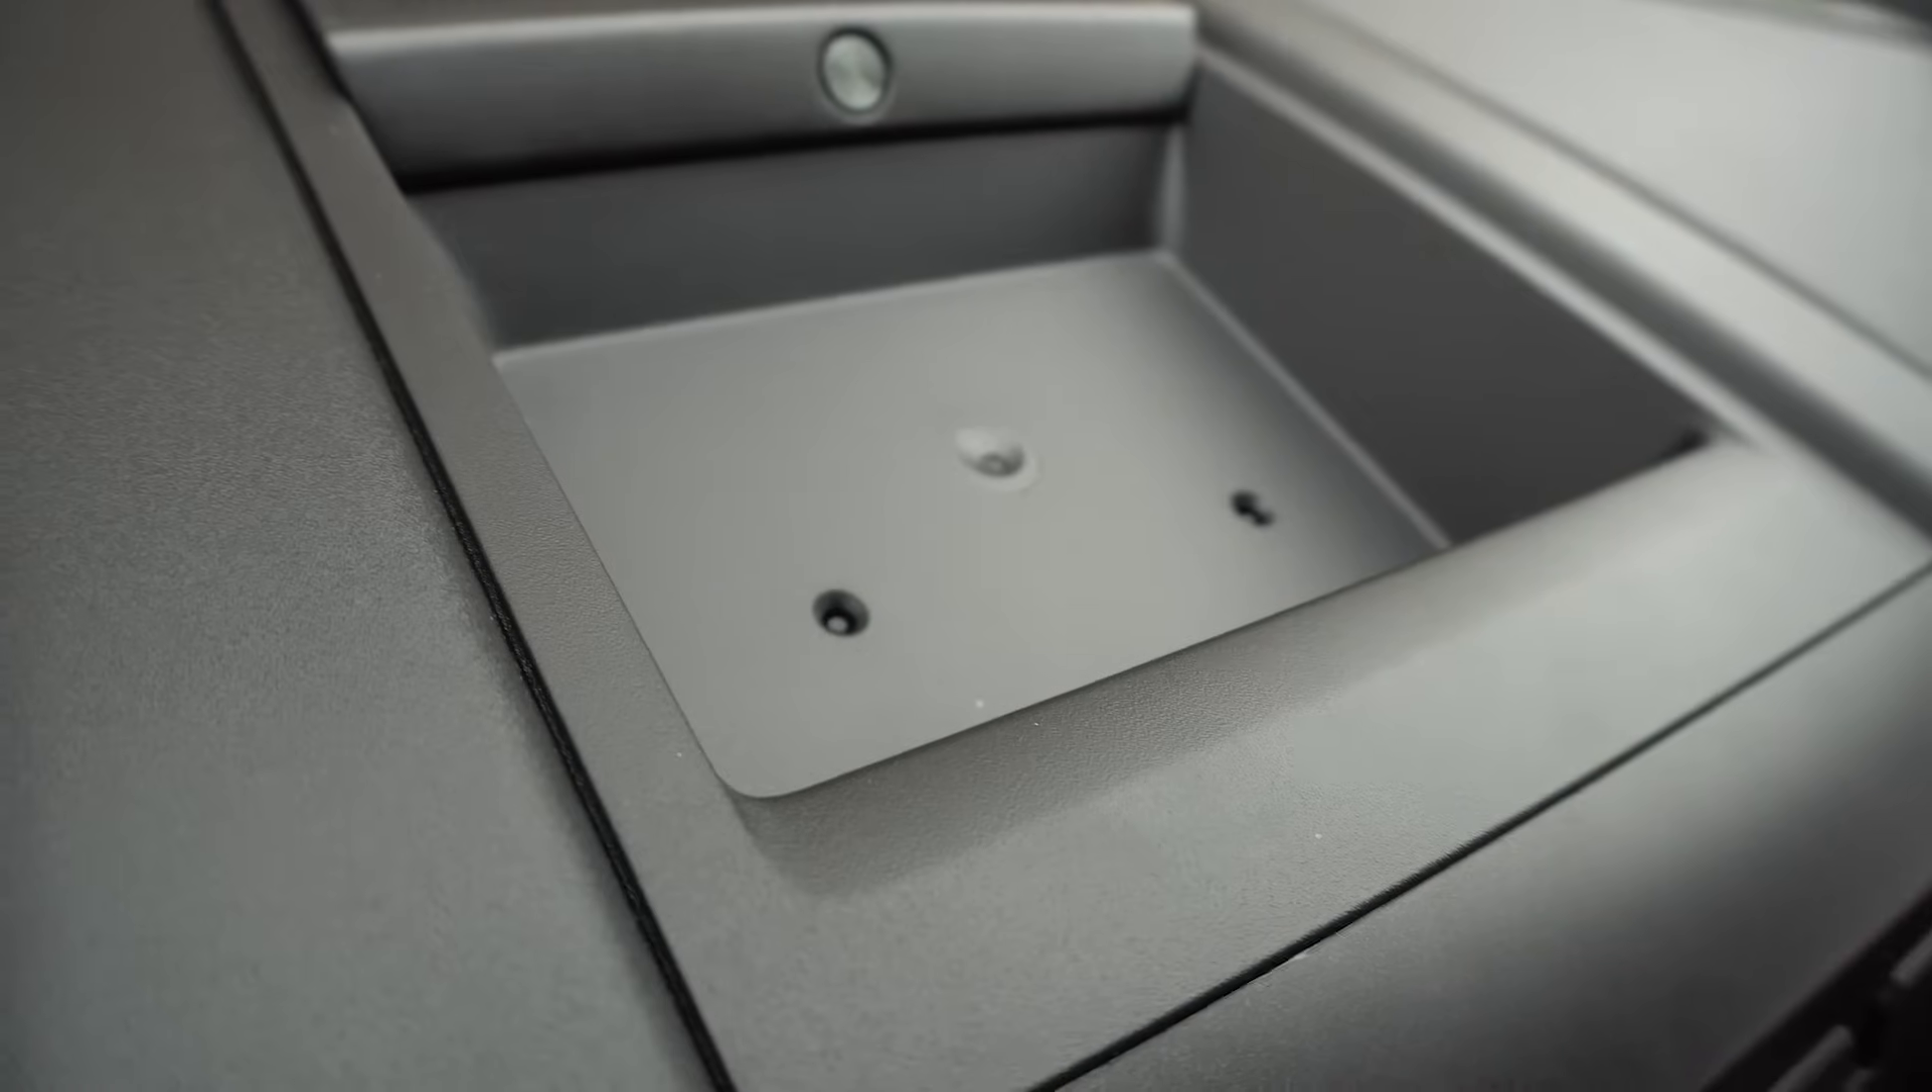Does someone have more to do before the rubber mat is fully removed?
No.